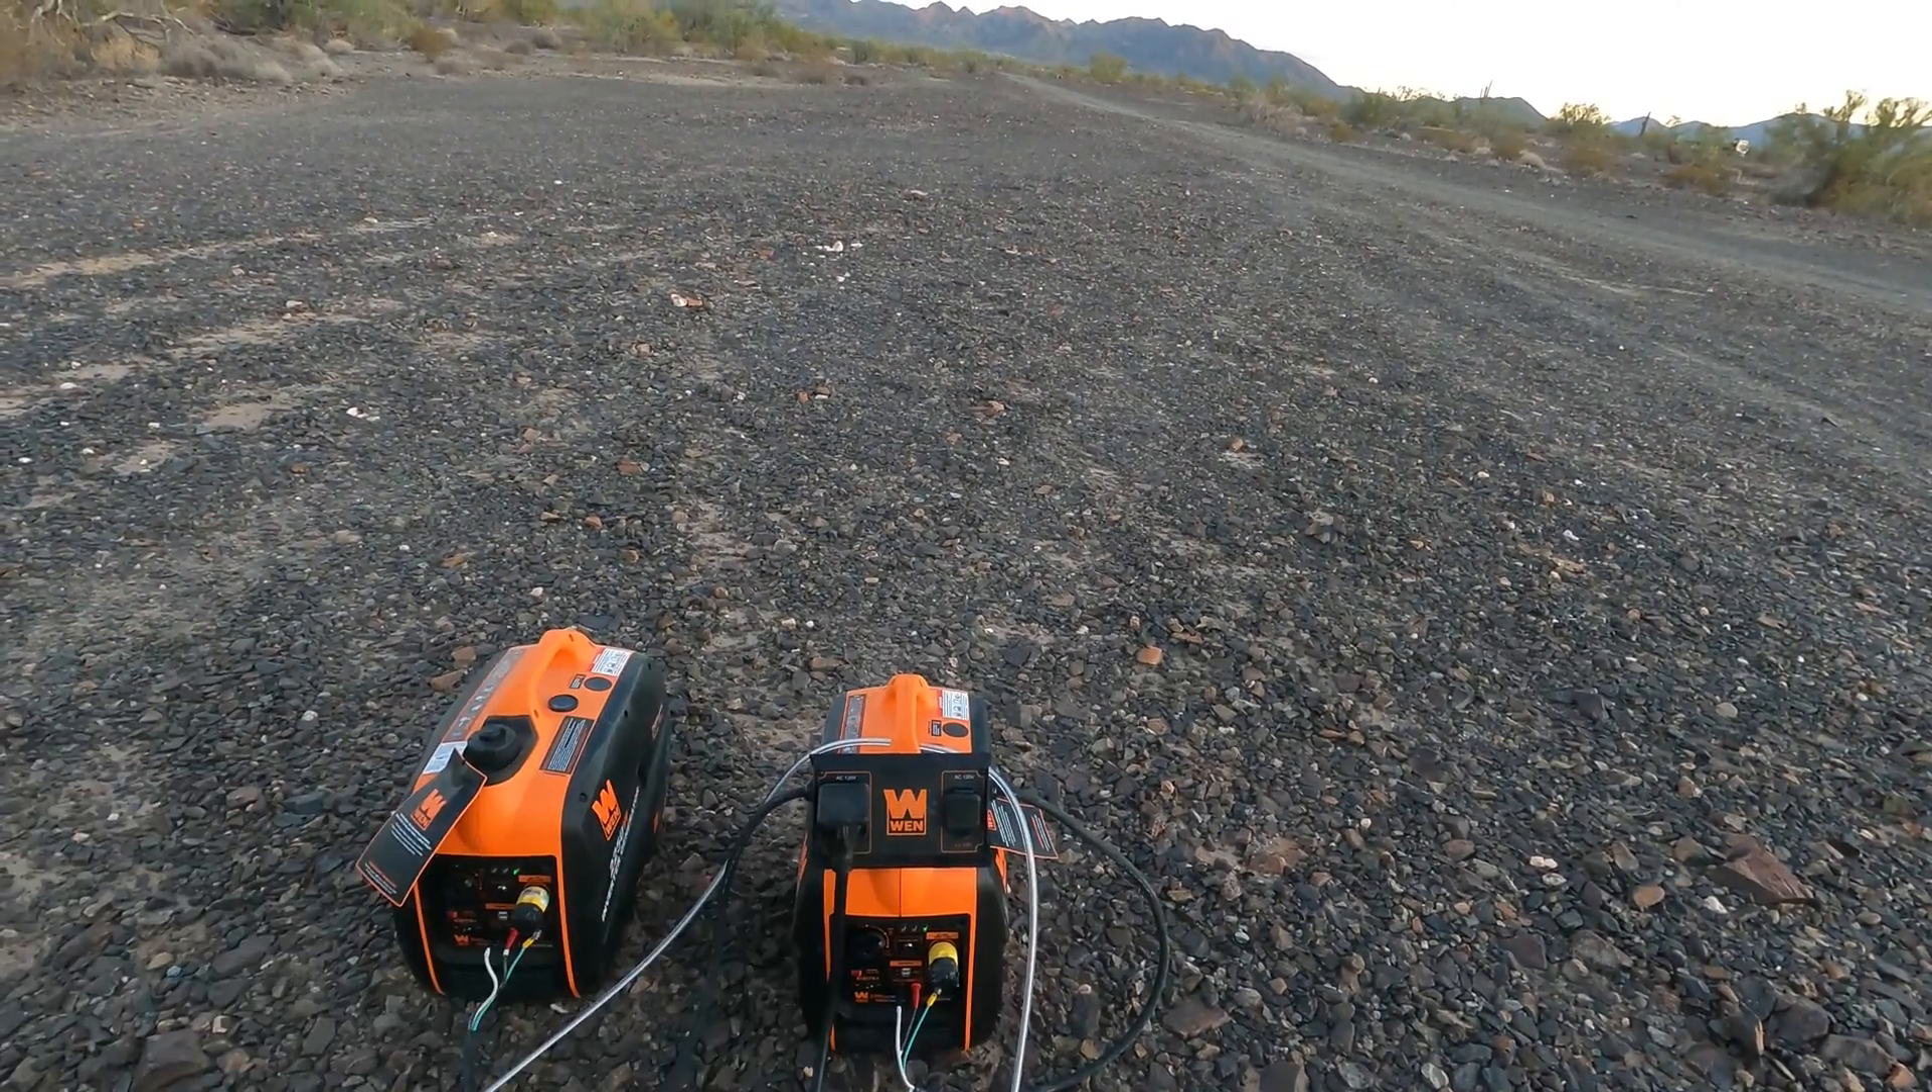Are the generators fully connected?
Yes.